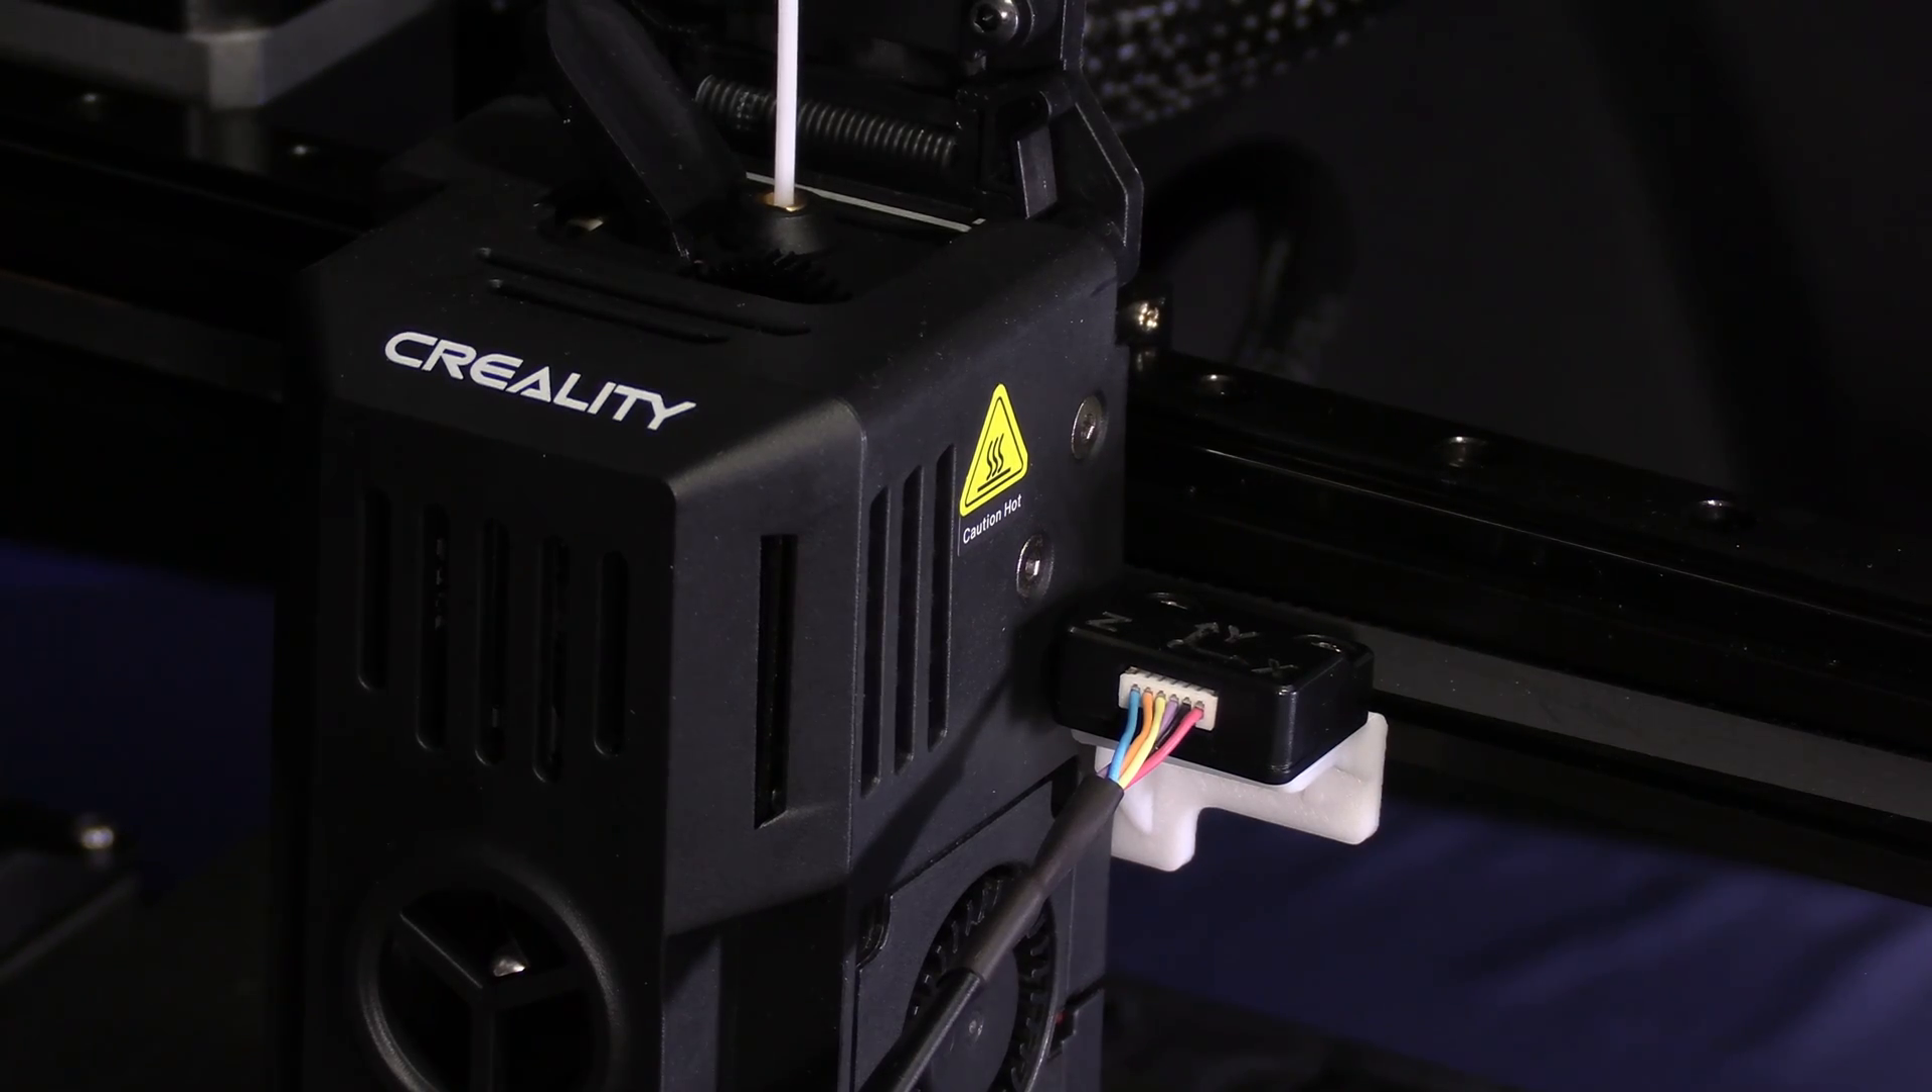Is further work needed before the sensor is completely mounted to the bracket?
No.